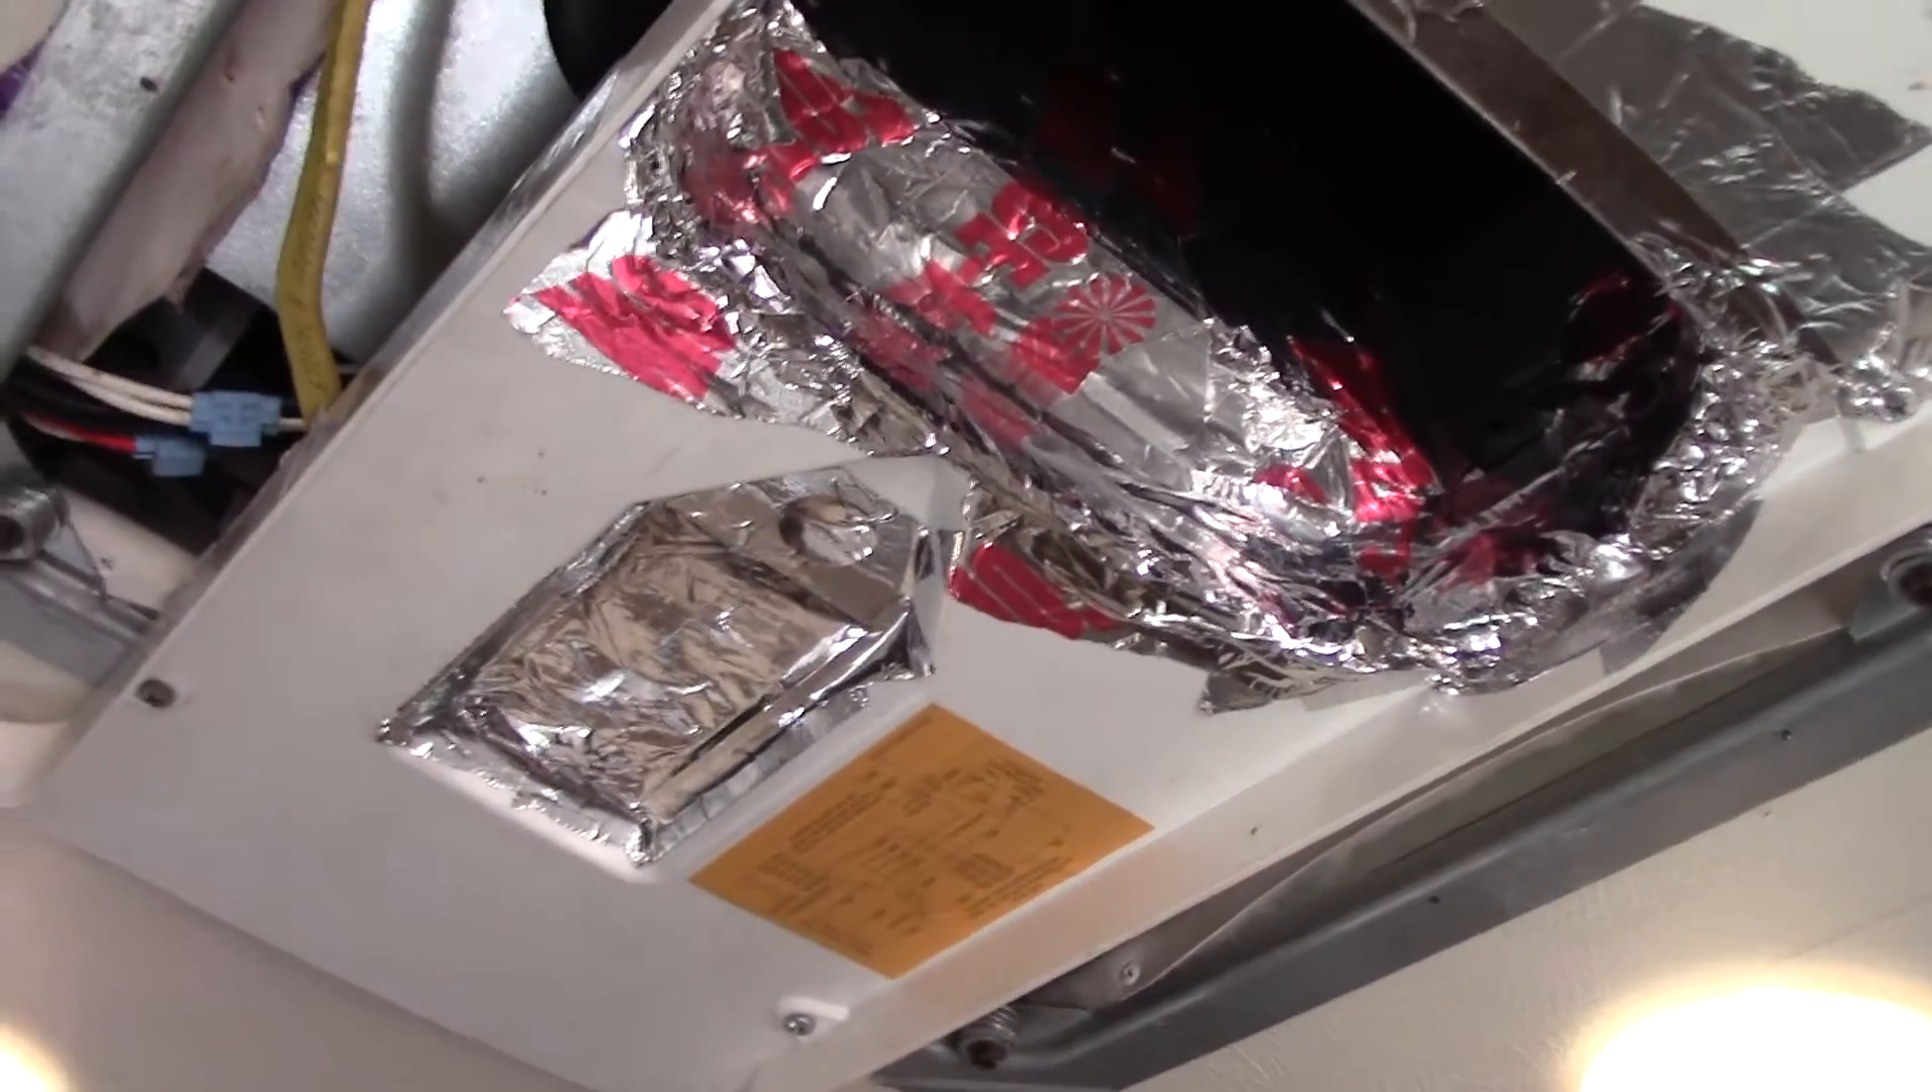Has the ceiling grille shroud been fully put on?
No.